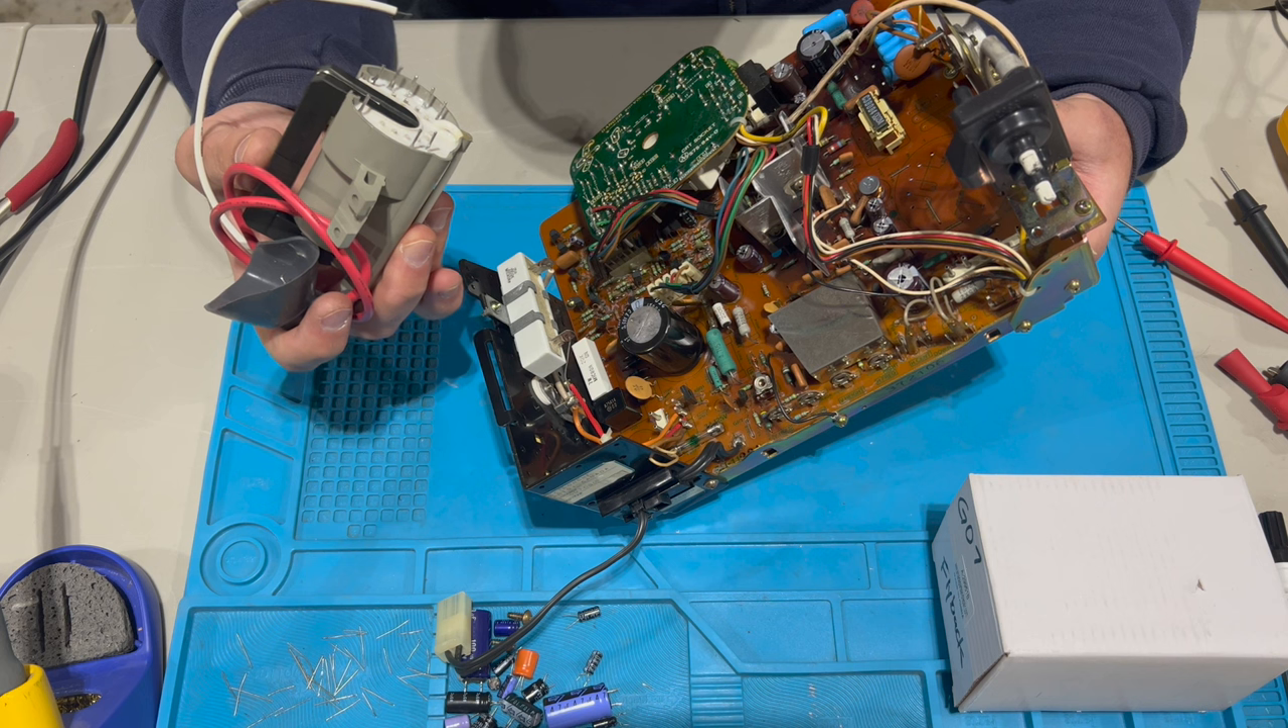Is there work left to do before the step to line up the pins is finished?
Yes.